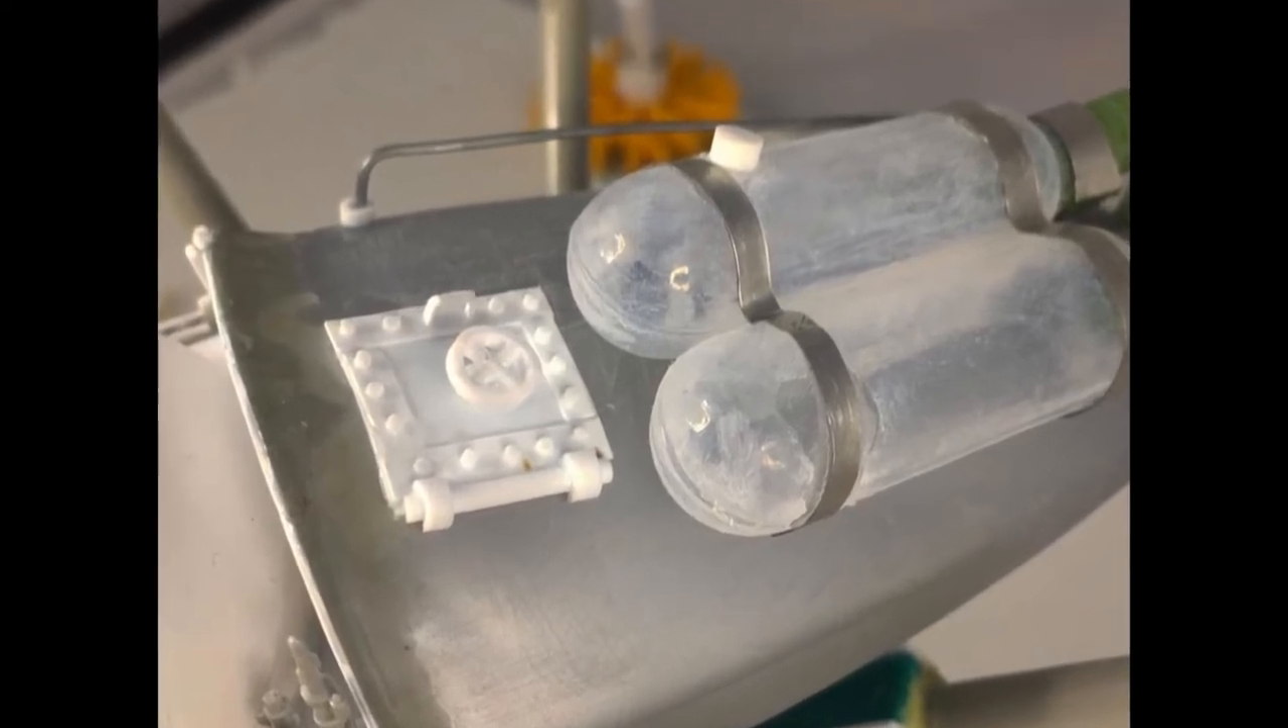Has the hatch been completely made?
Yes.